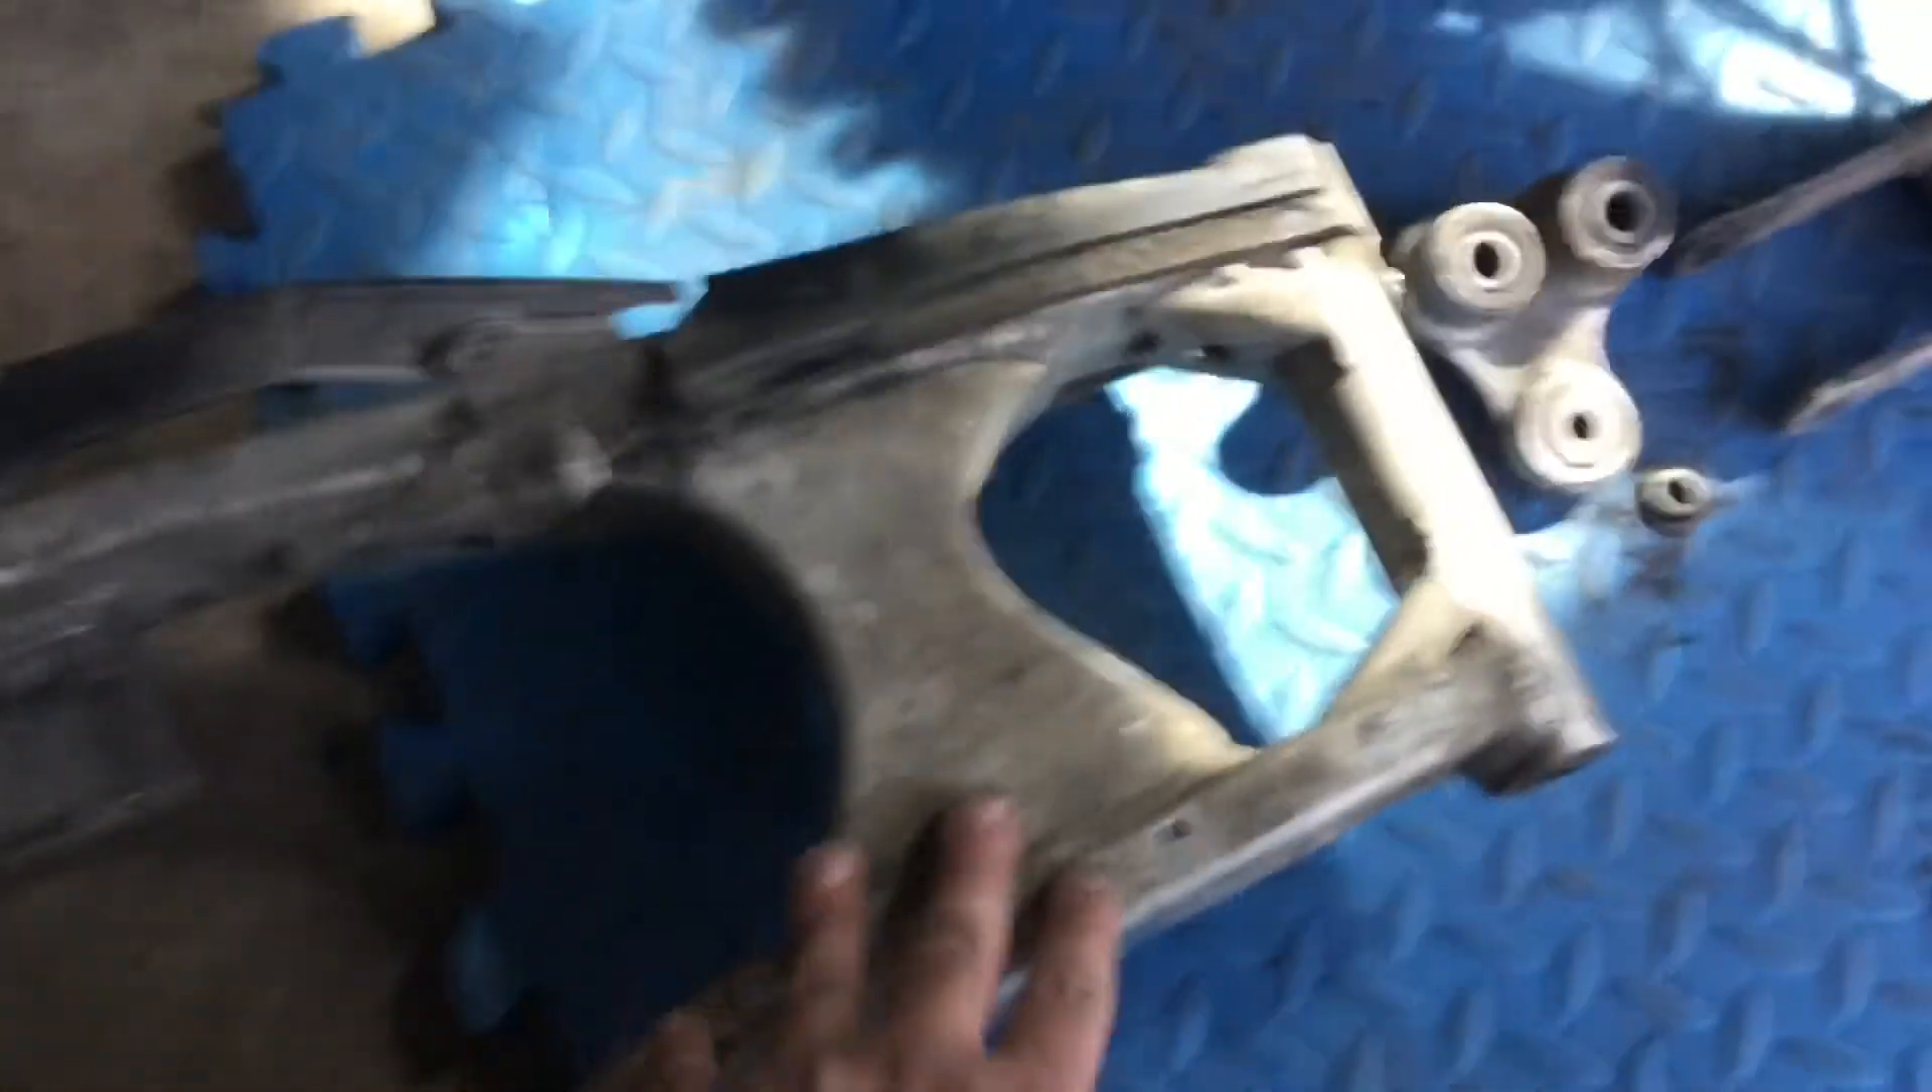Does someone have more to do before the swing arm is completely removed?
No.